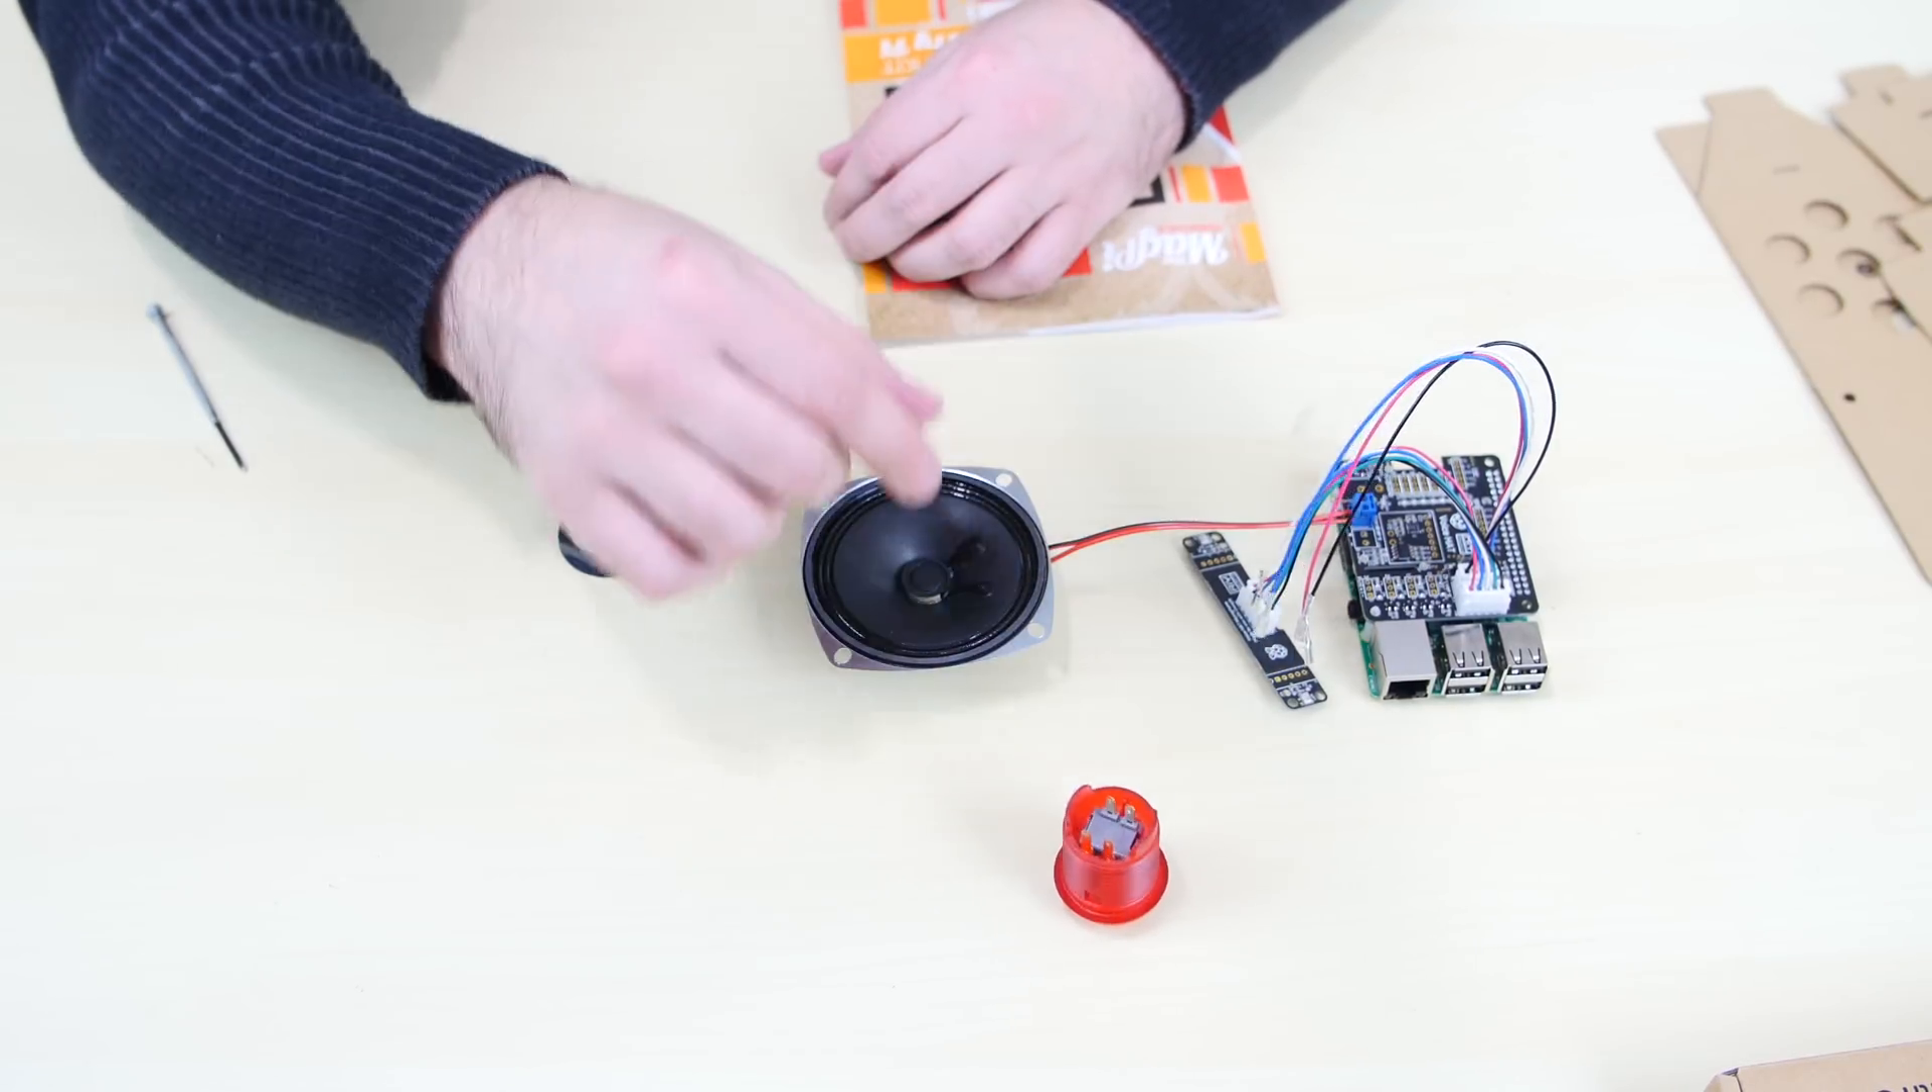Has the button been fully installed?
No.